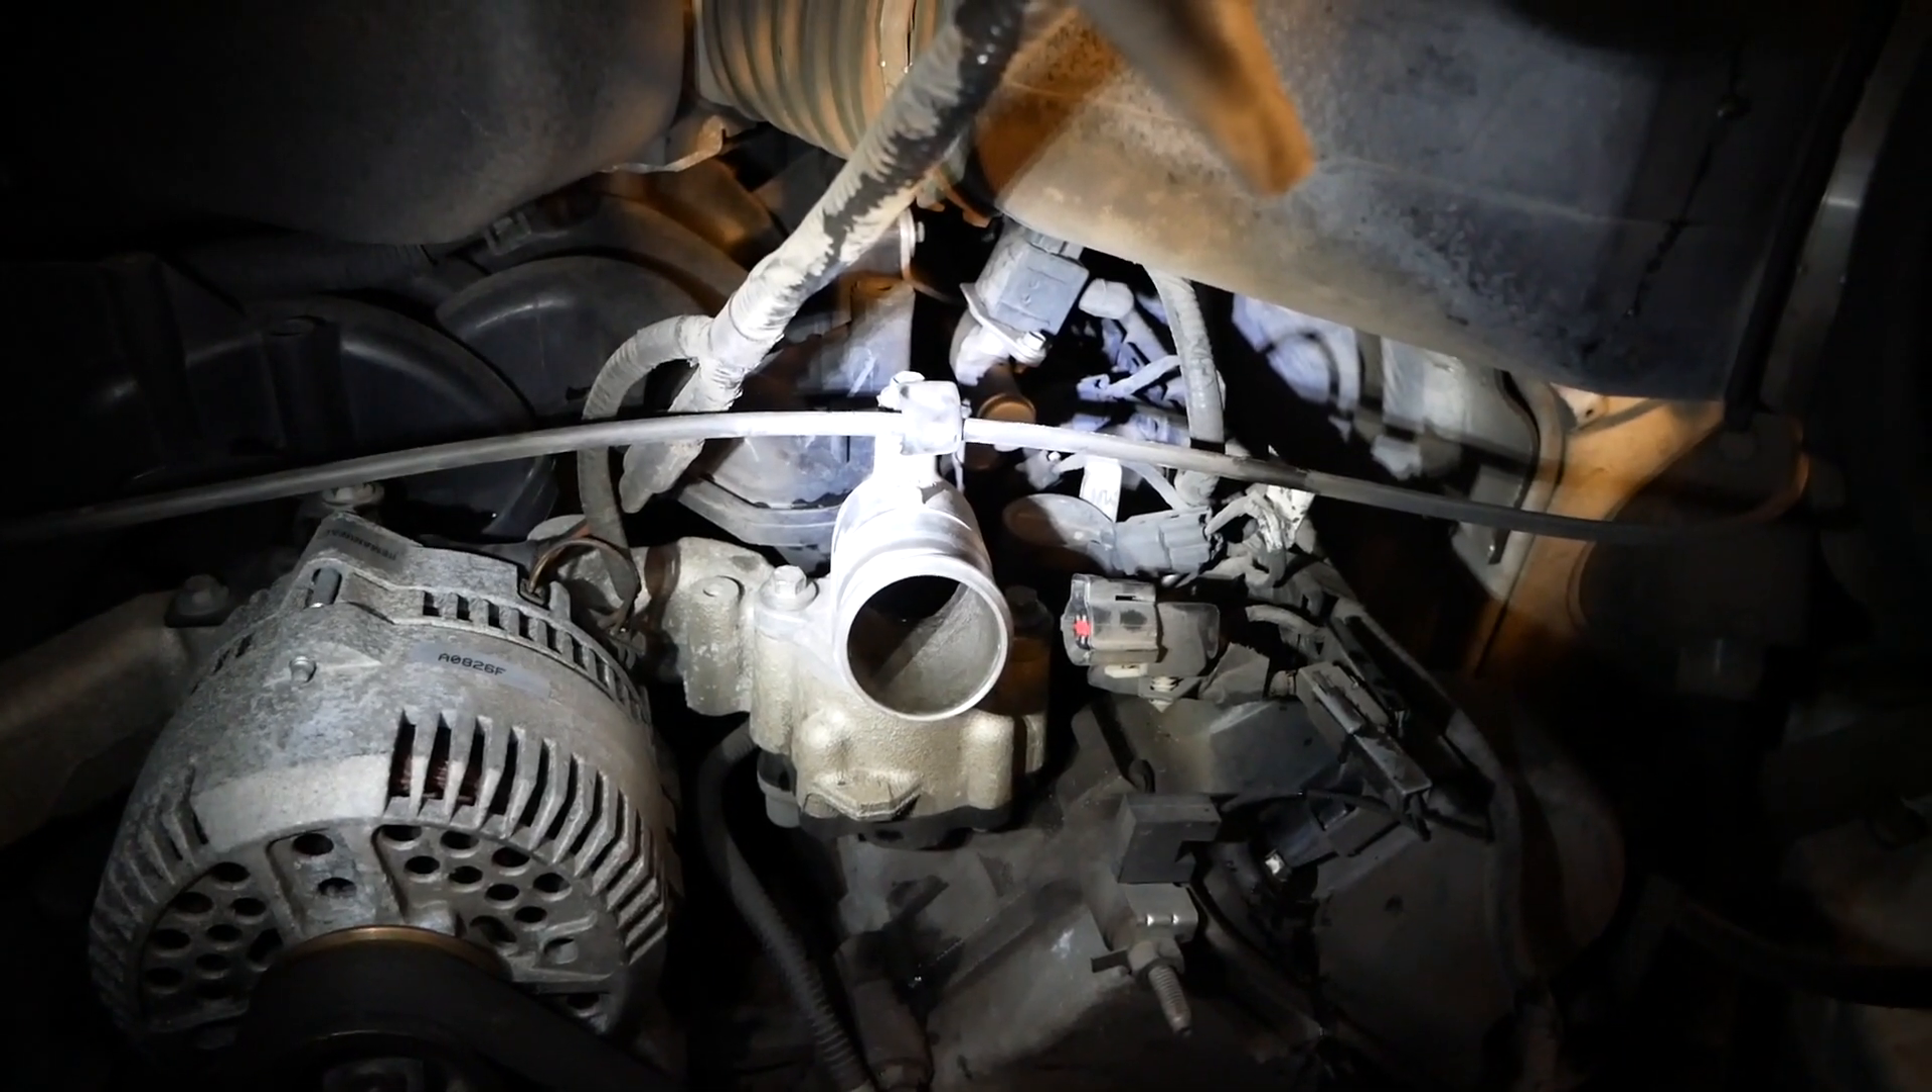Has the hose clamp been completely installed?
No.